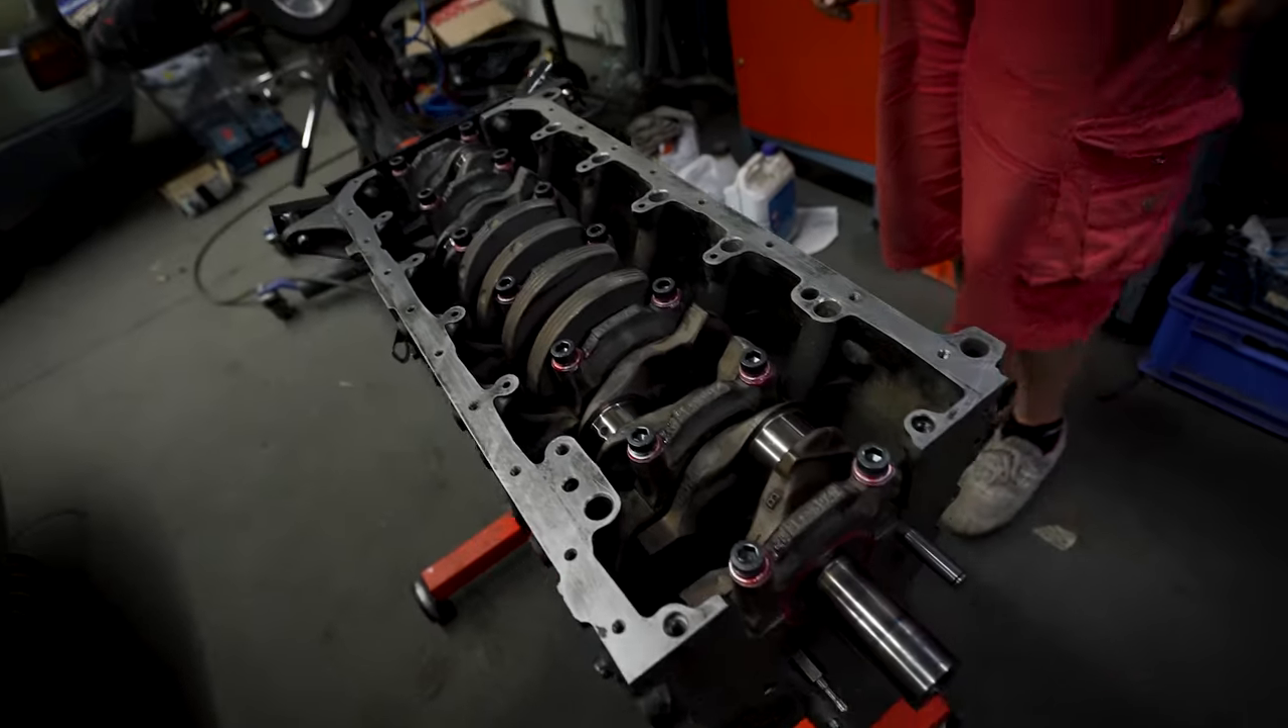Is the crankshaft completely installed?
Yes.